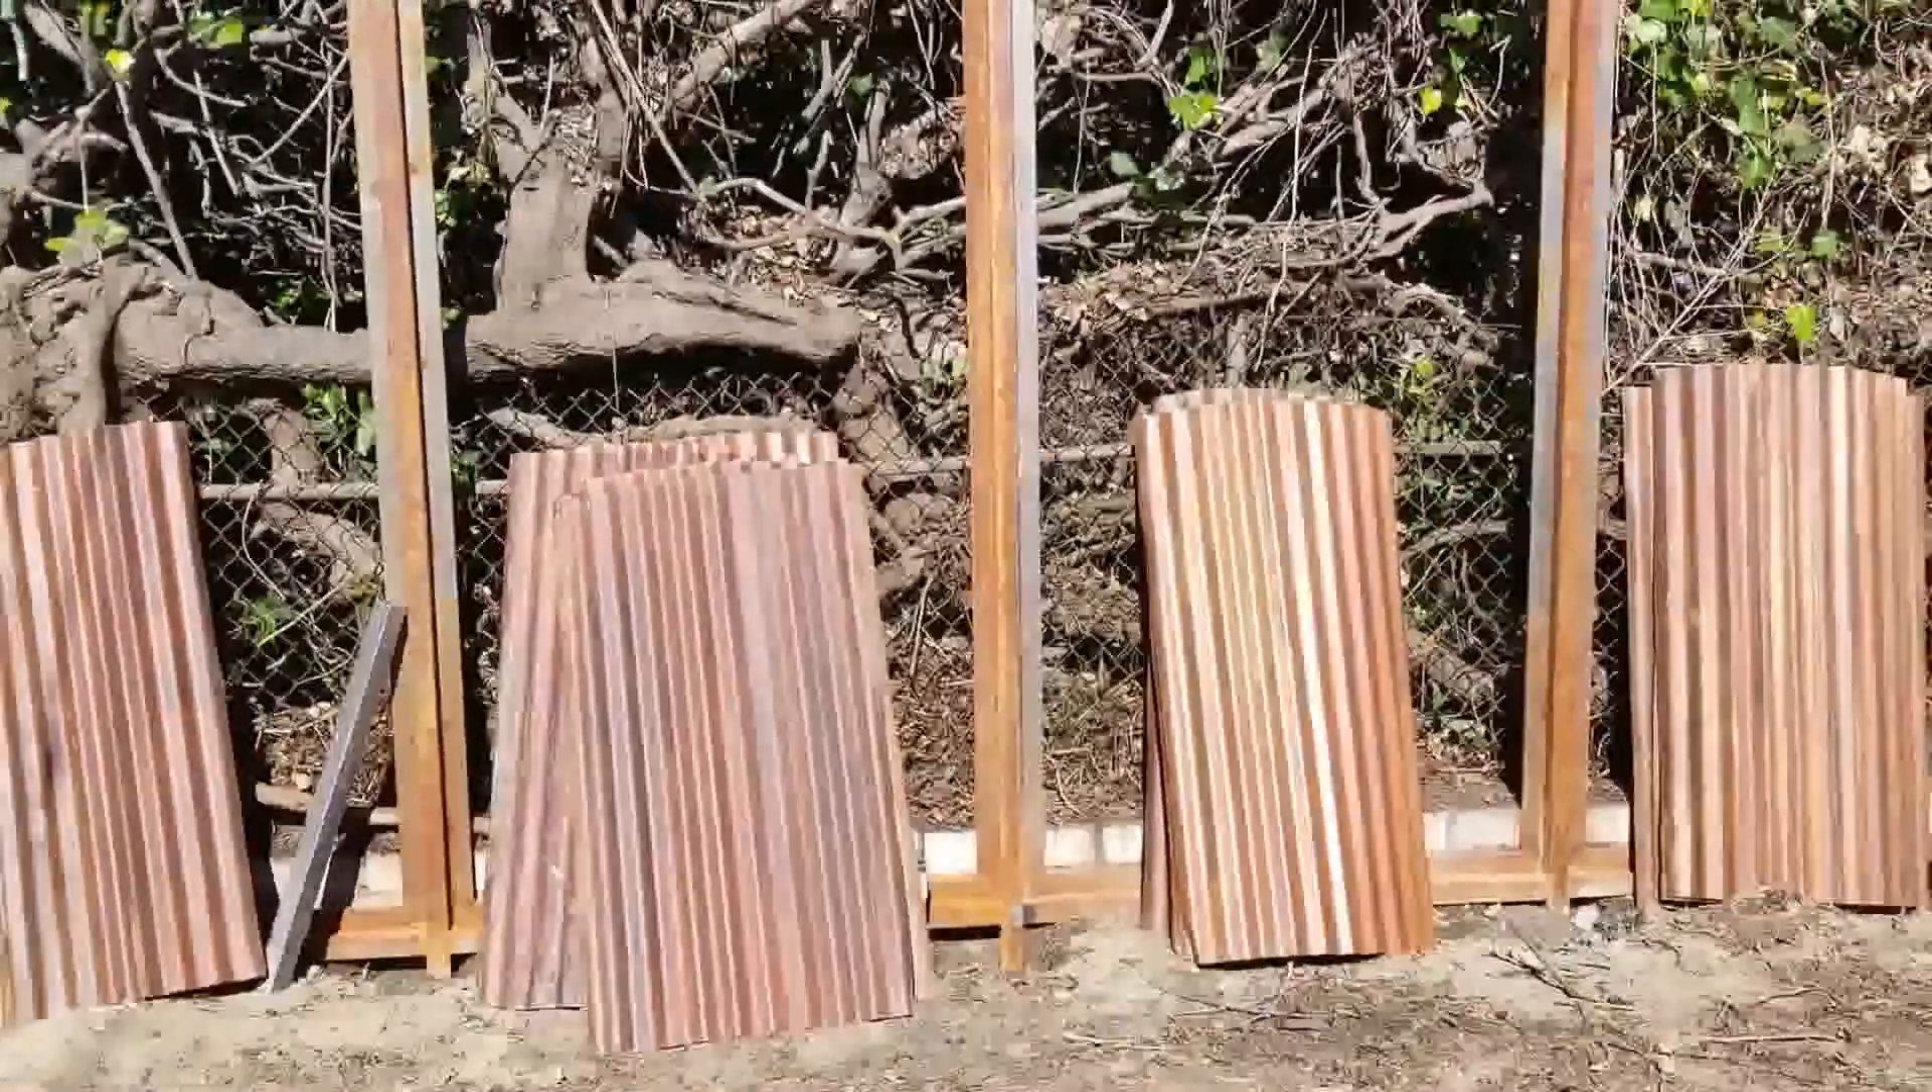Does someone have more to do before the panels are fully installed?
Yes.